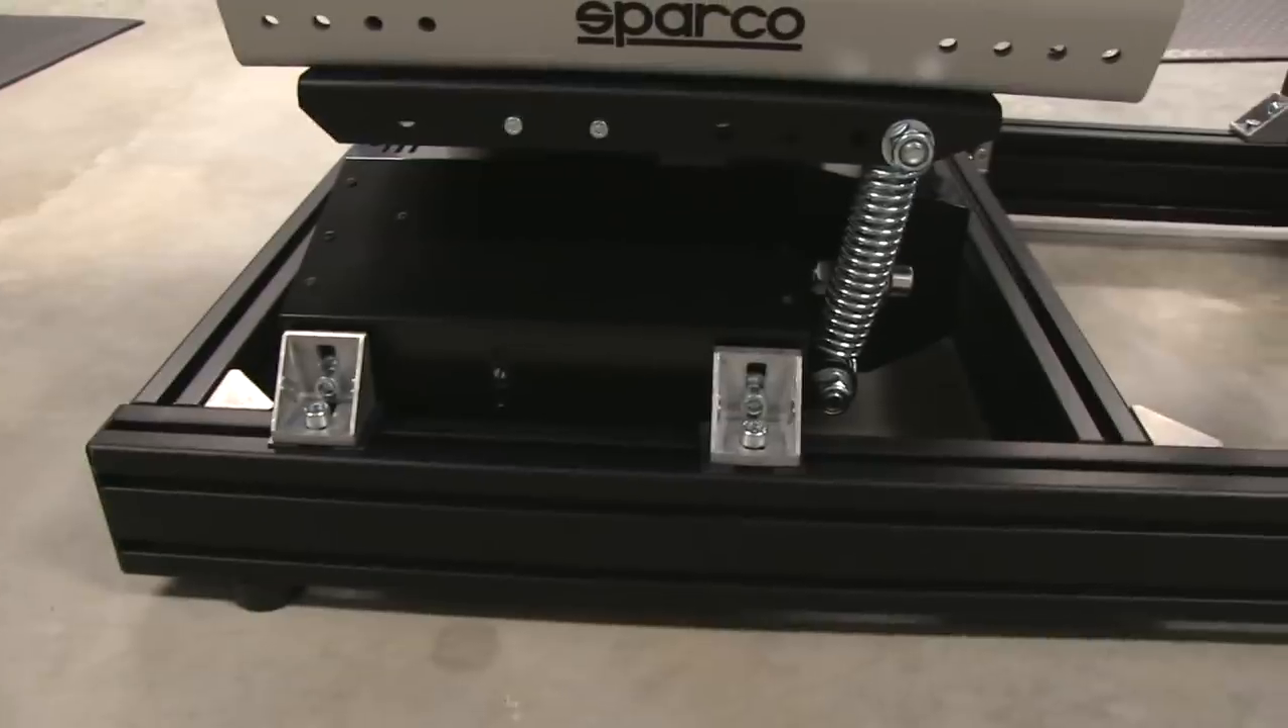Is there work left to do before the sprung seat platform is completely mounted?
No.